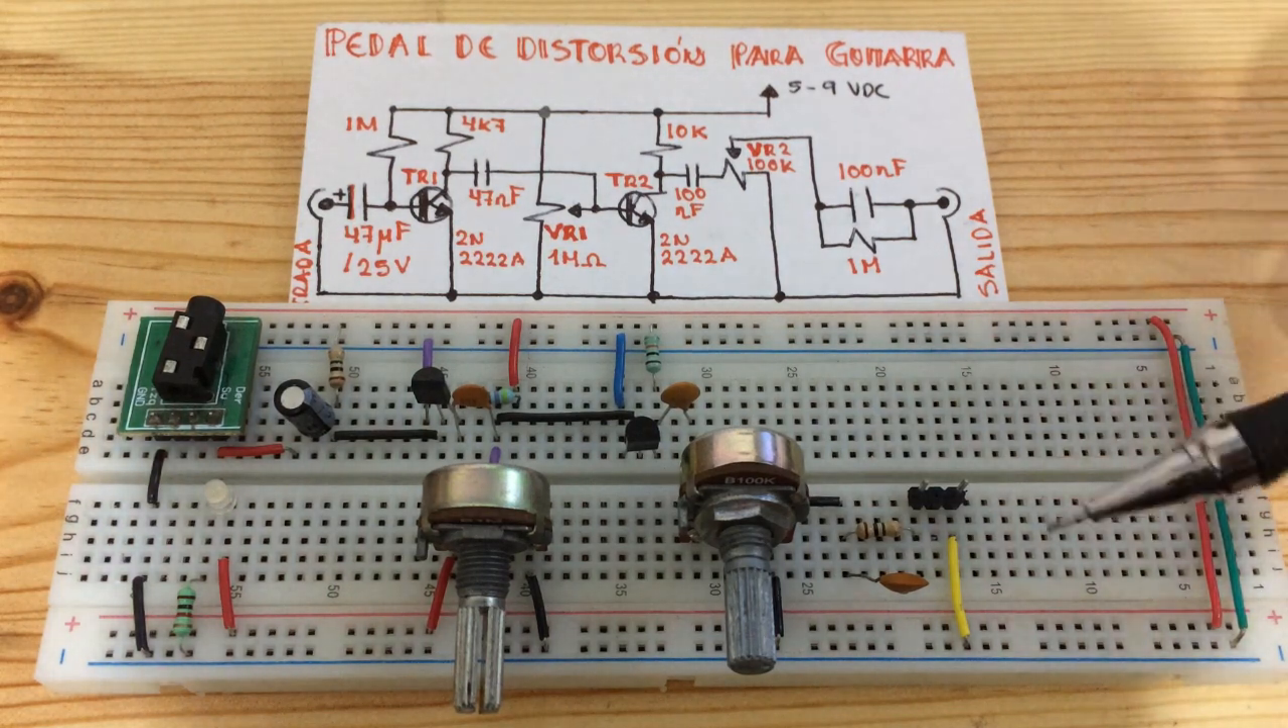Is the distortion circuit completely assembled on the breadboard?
Yes.